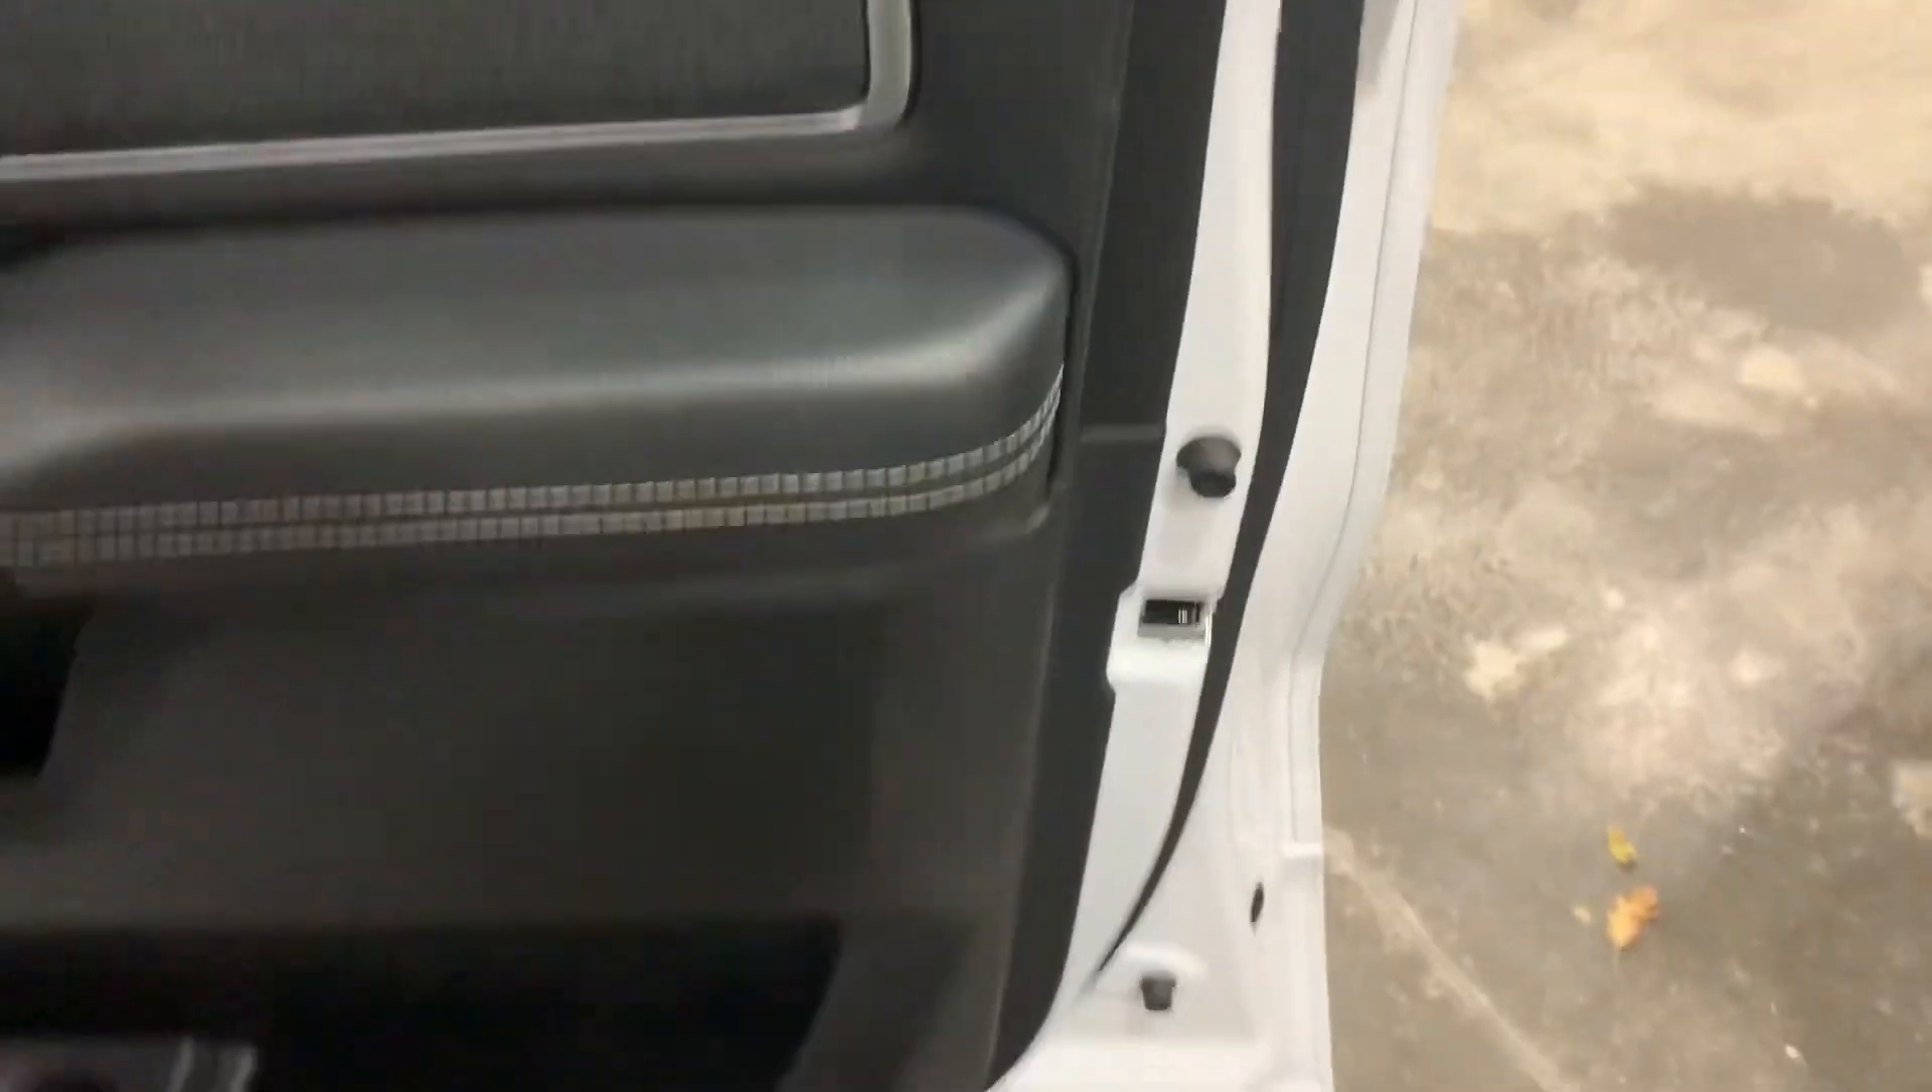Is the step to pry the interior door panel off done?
No.